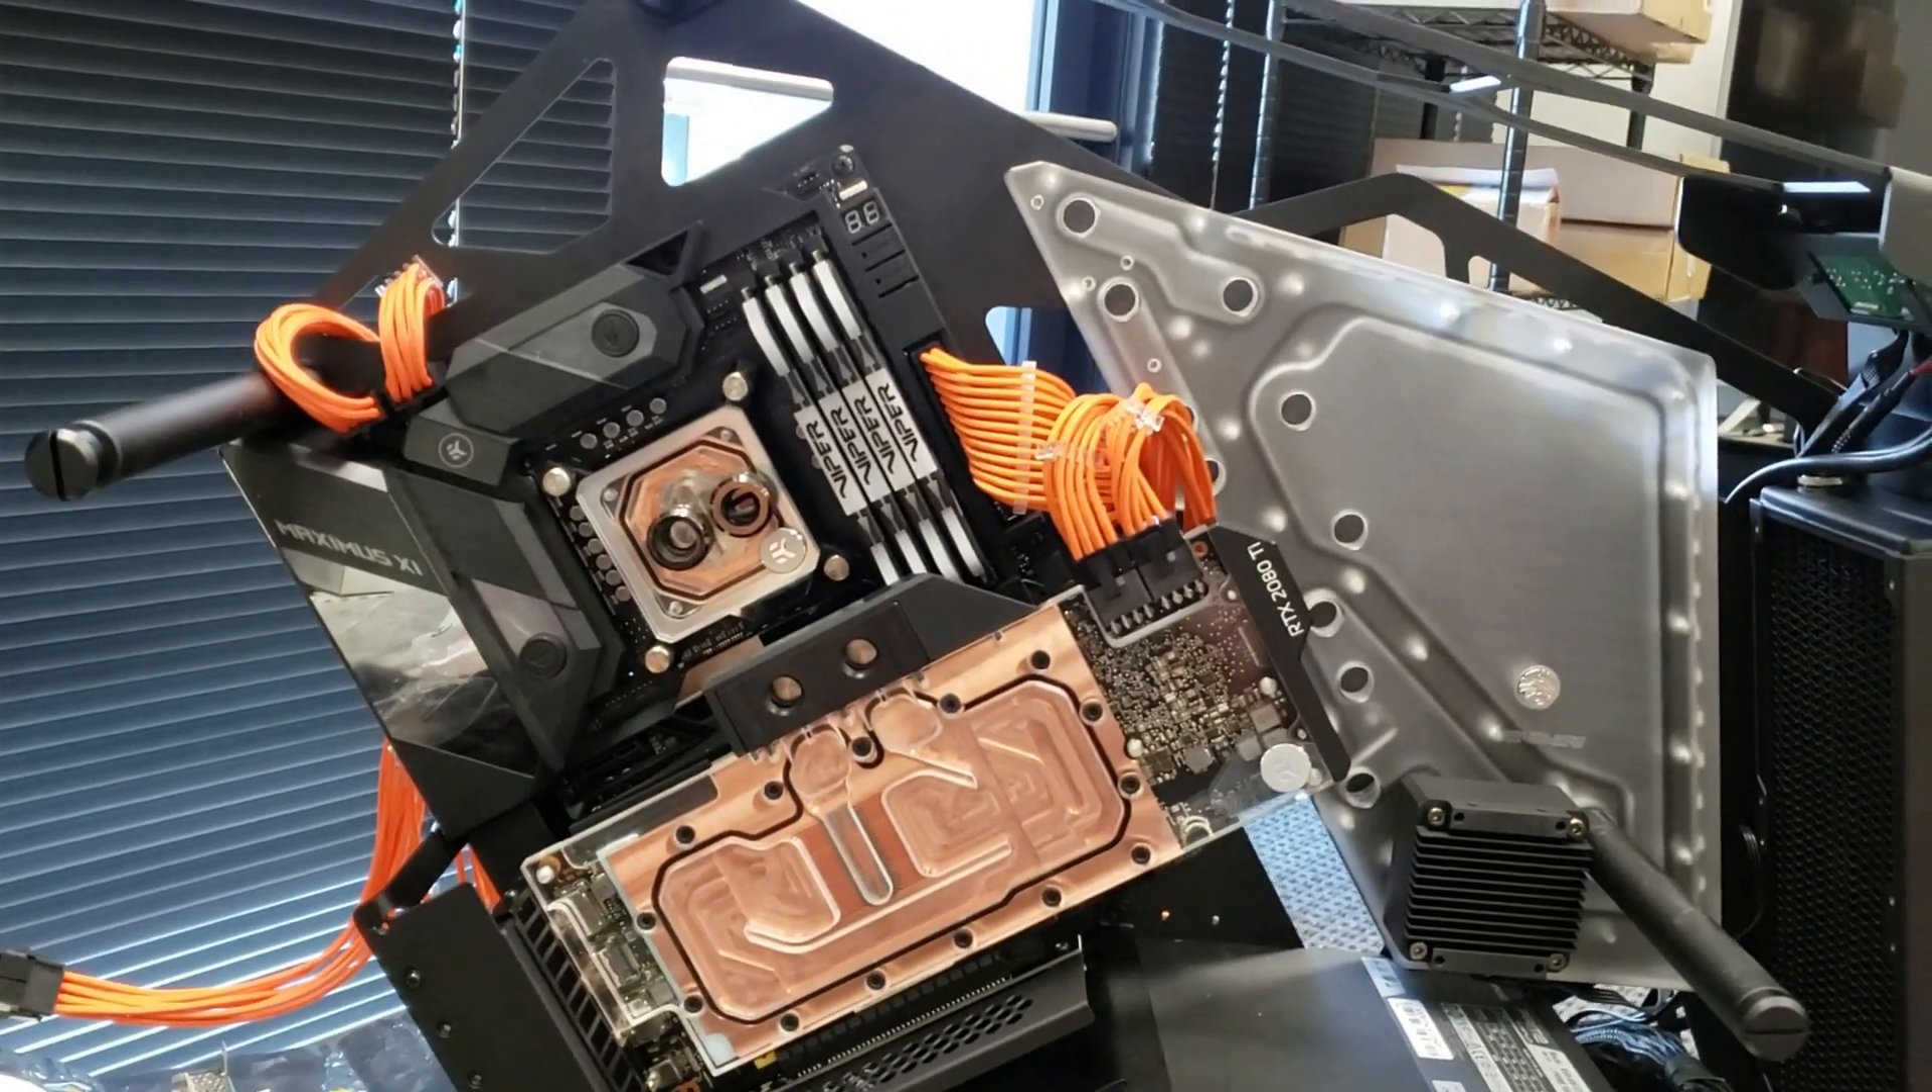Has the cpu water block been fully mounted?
Yes.